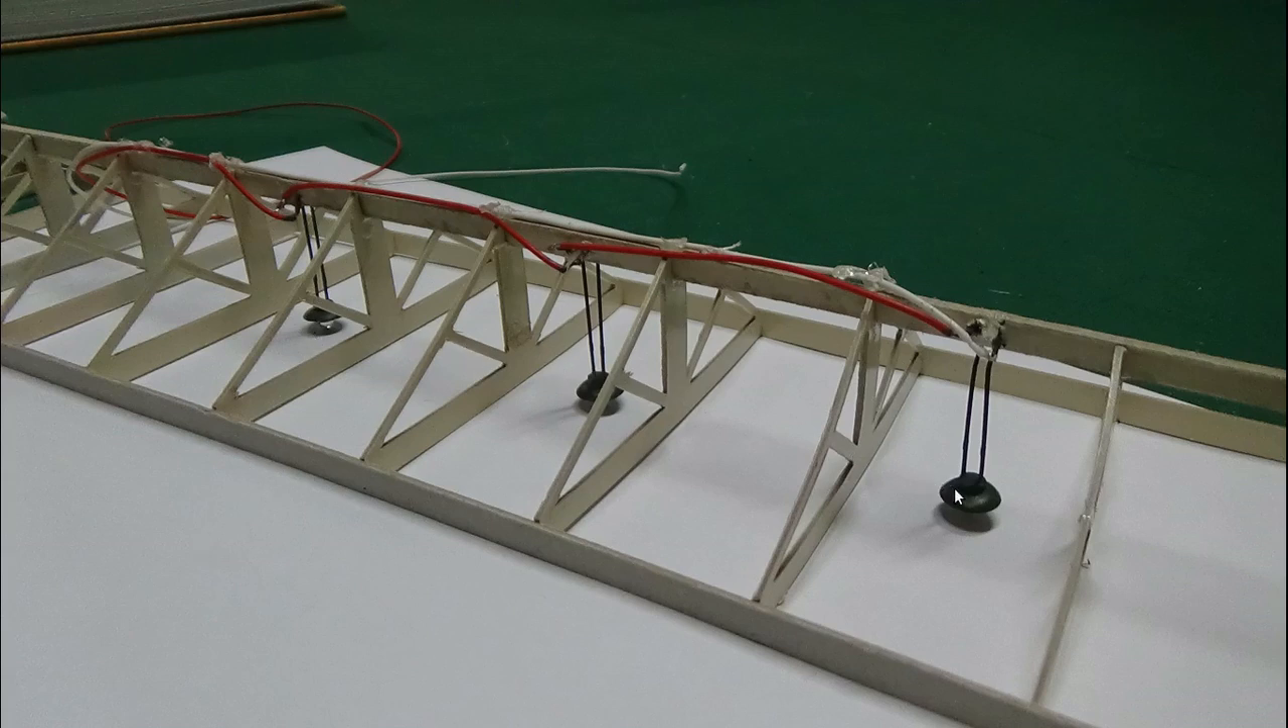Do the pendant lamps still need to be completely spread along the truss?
No.